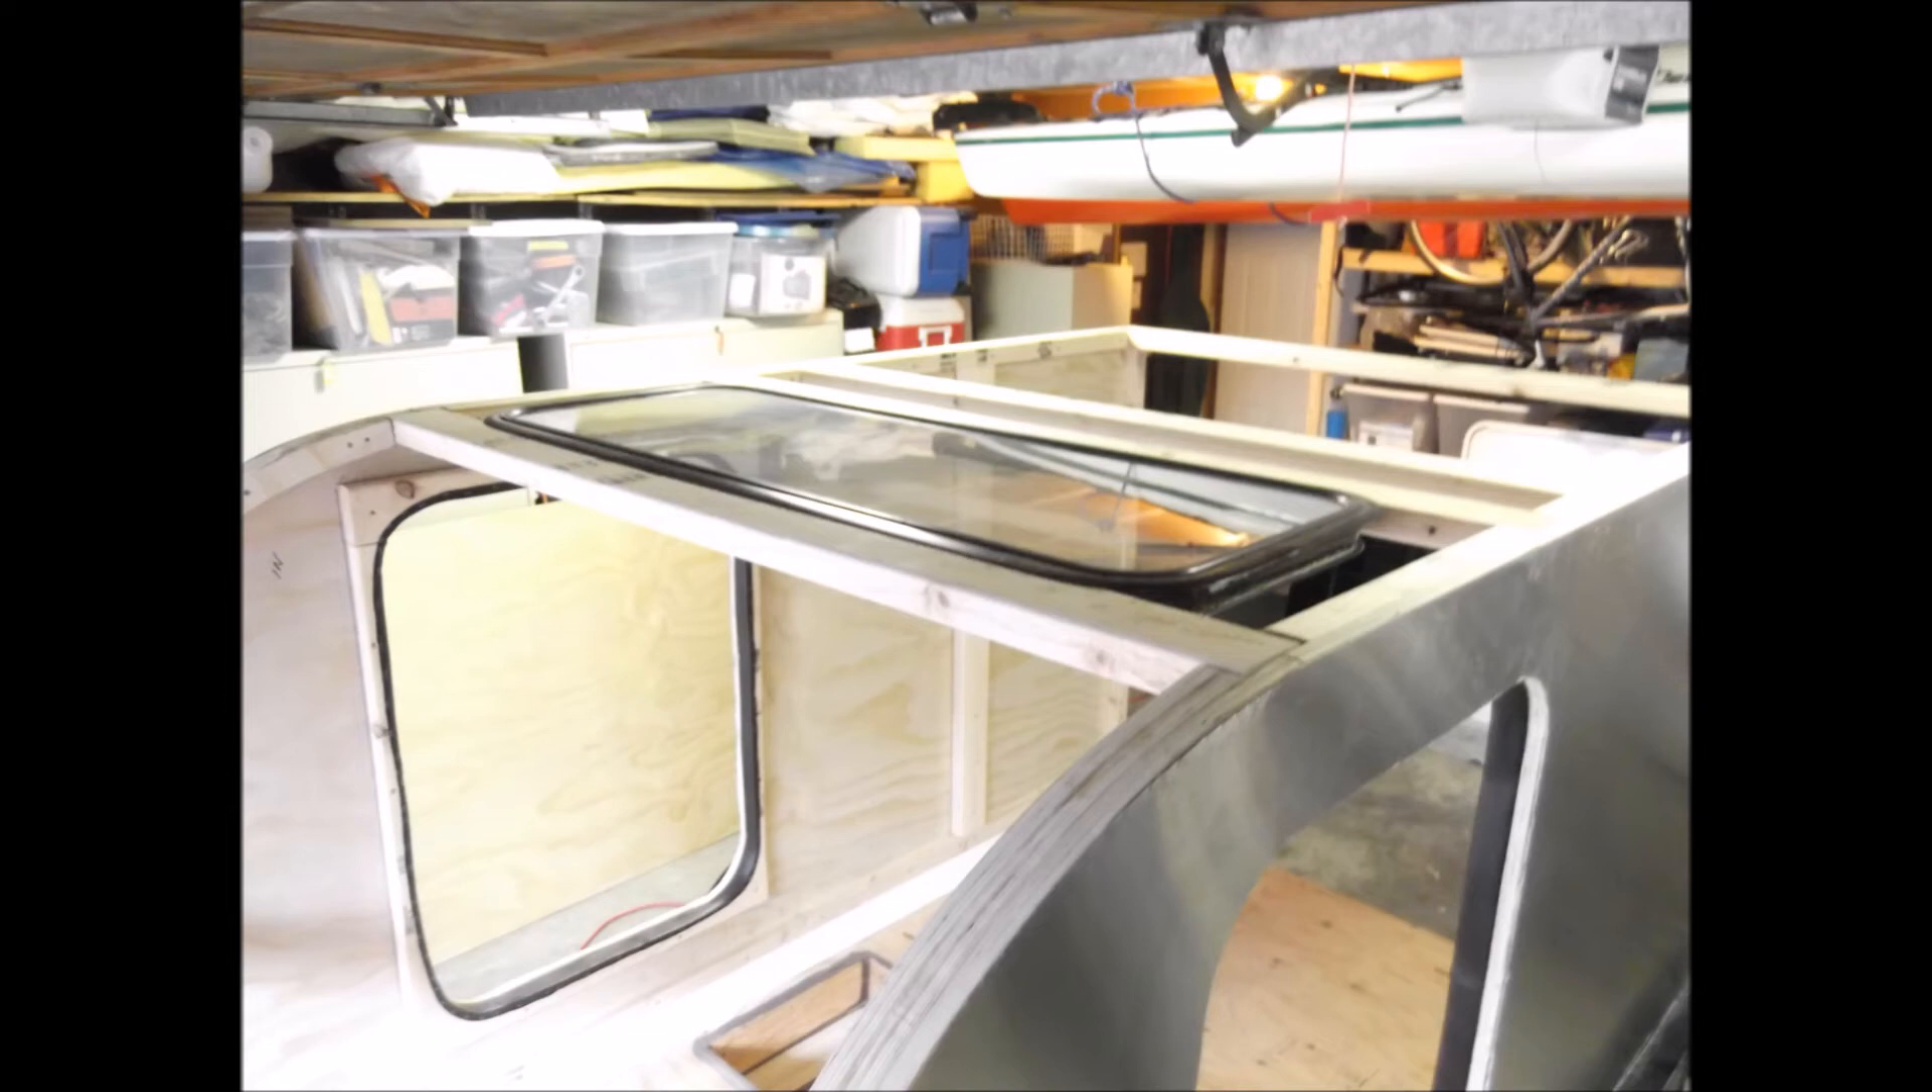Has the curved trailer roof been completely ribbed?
No.